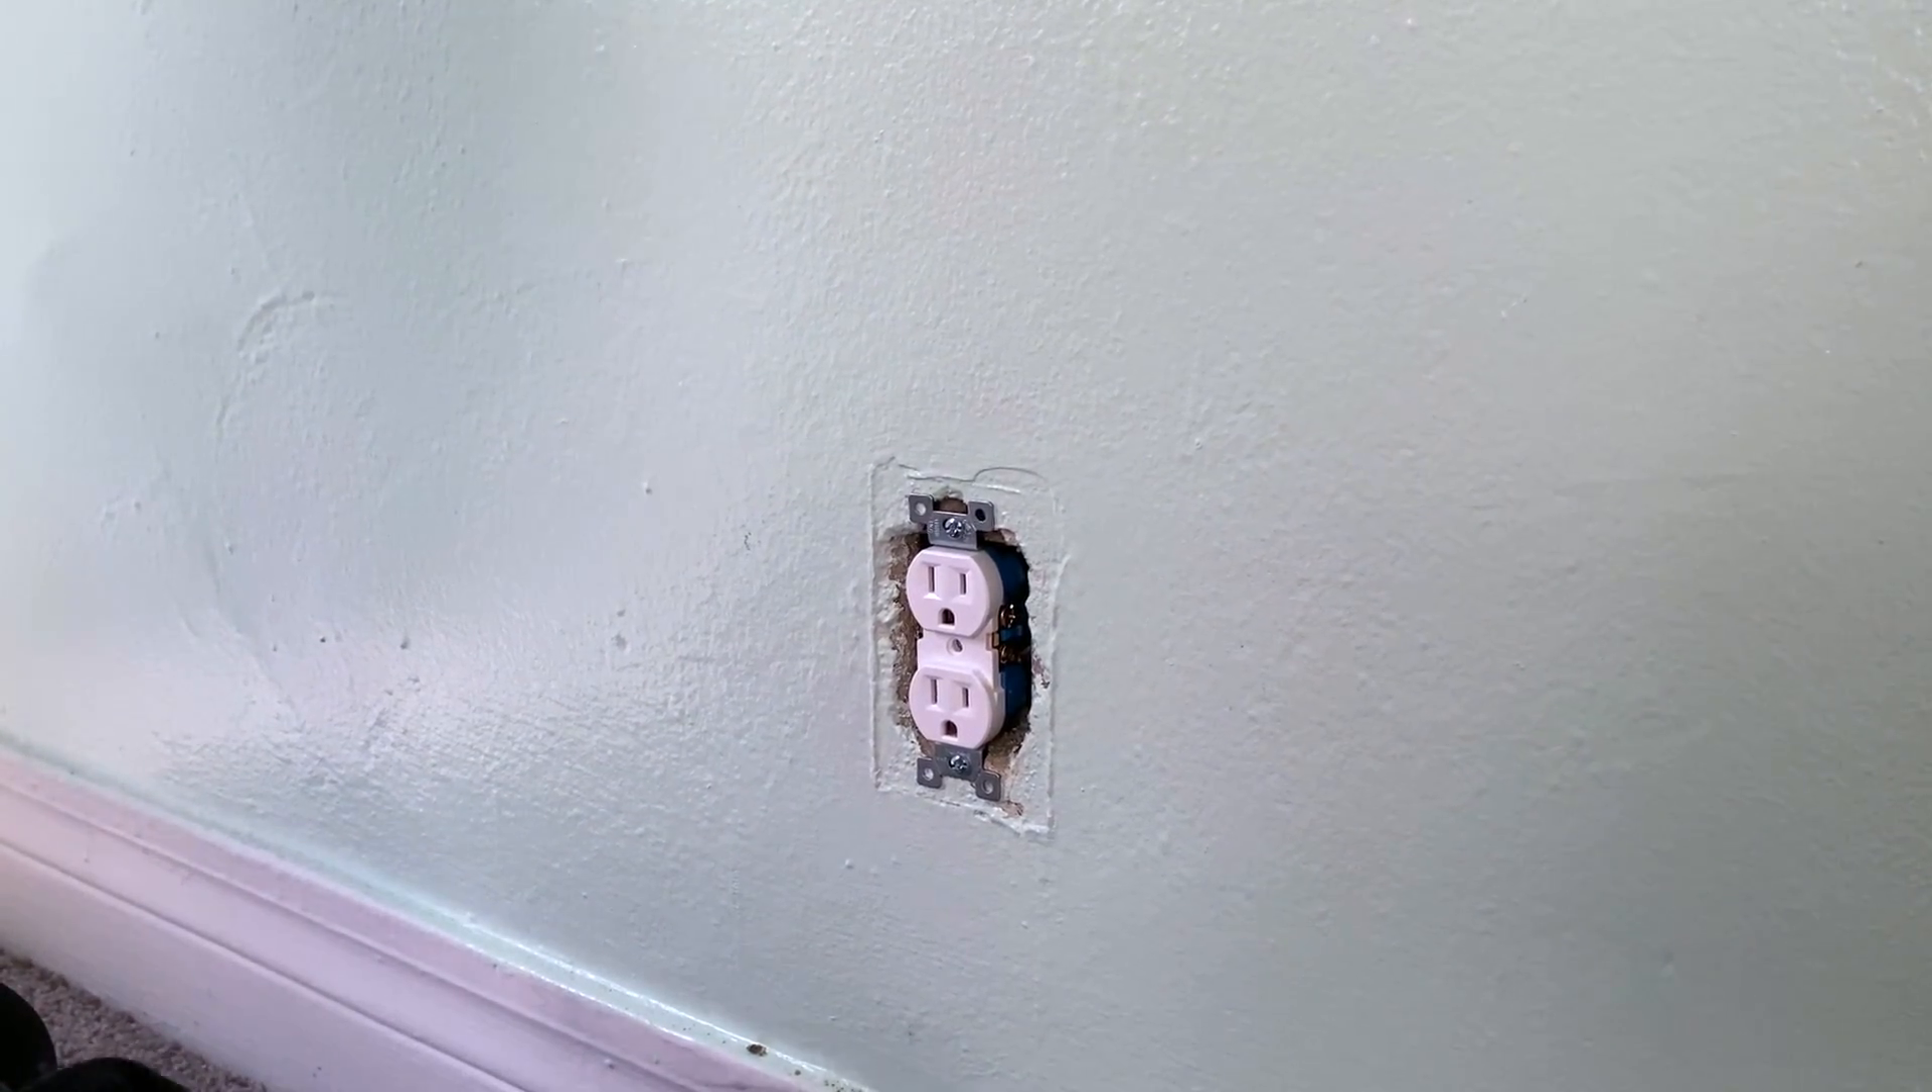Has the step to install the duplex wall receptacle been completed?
Yes.